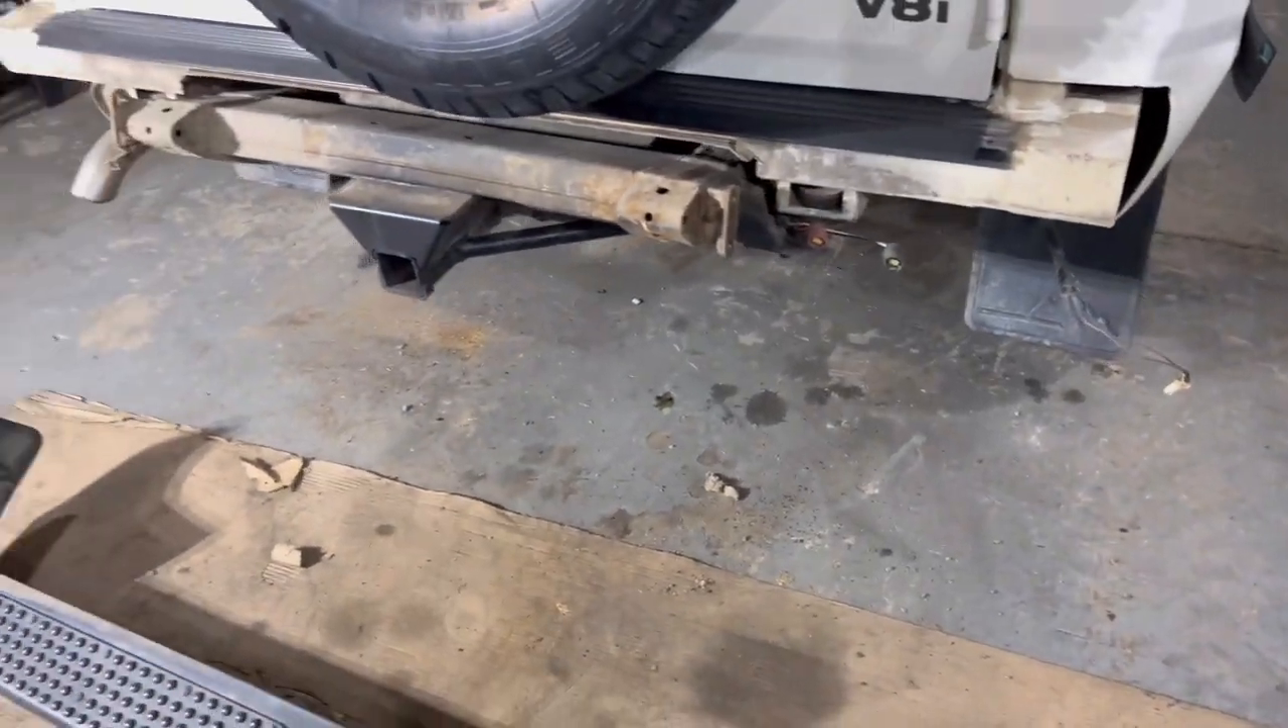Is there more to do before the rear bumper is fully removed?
No.